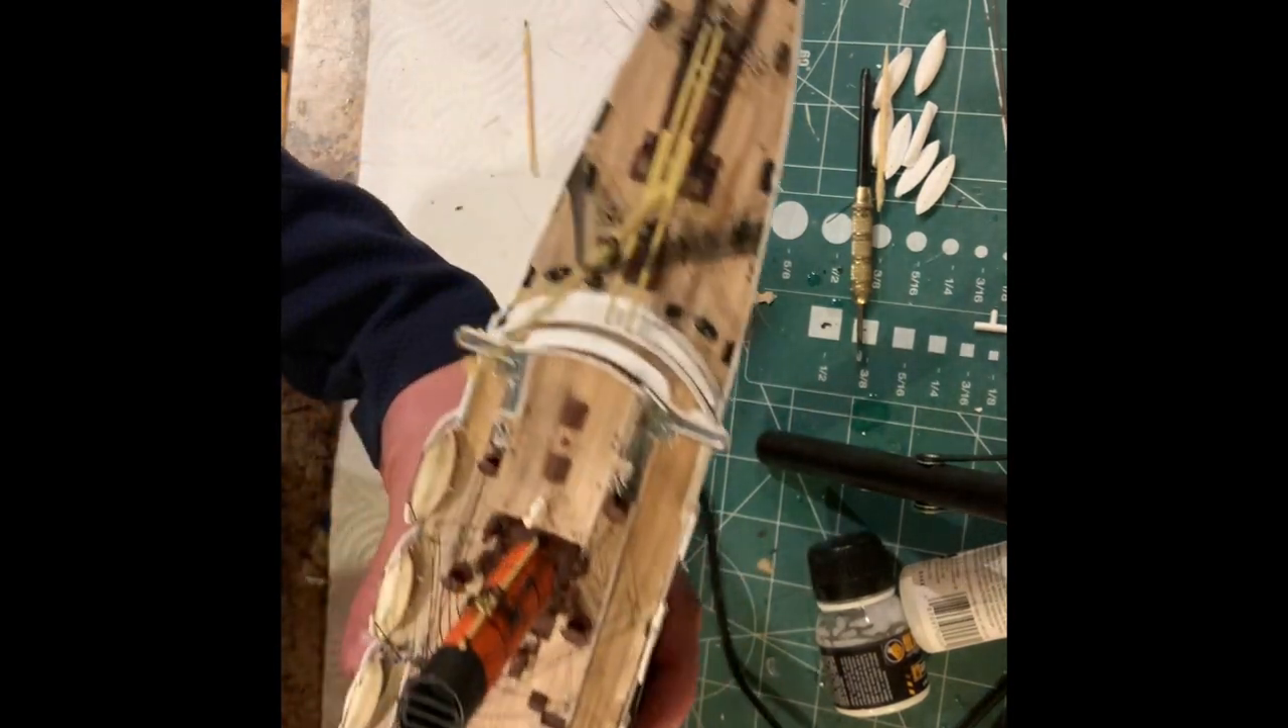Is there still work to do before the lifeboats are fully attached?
Yes.